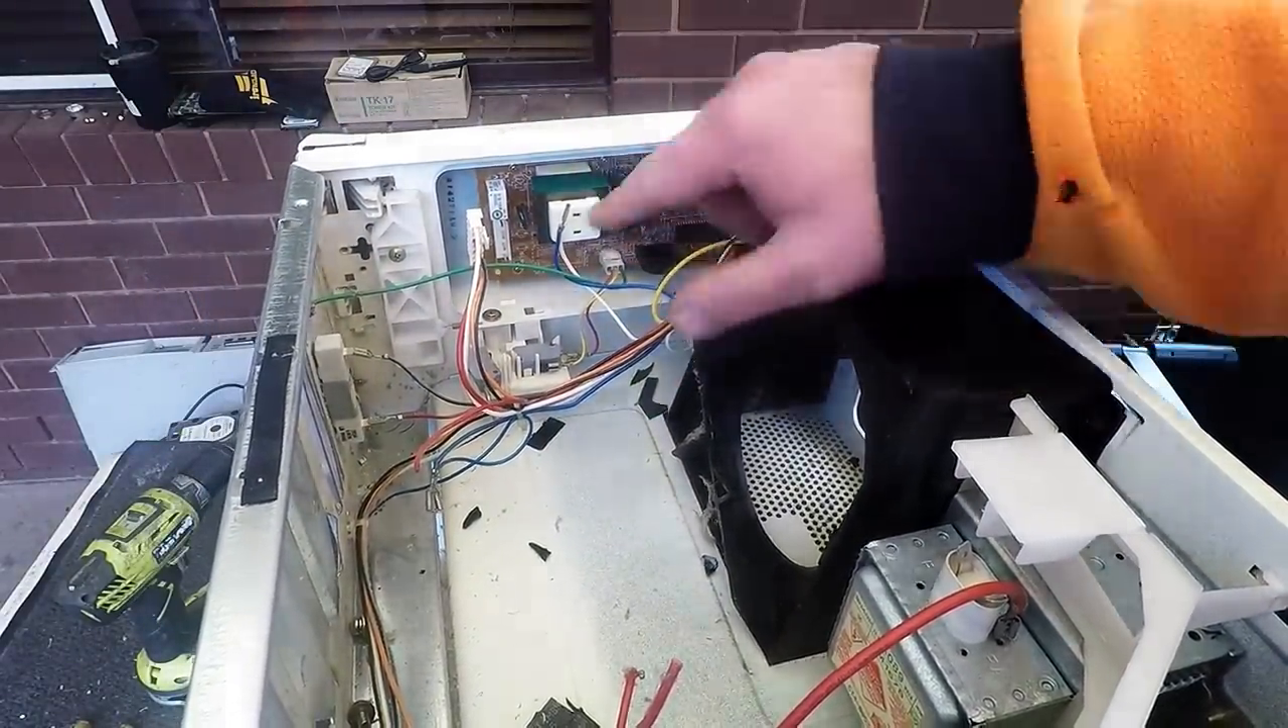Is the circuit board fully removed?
No.